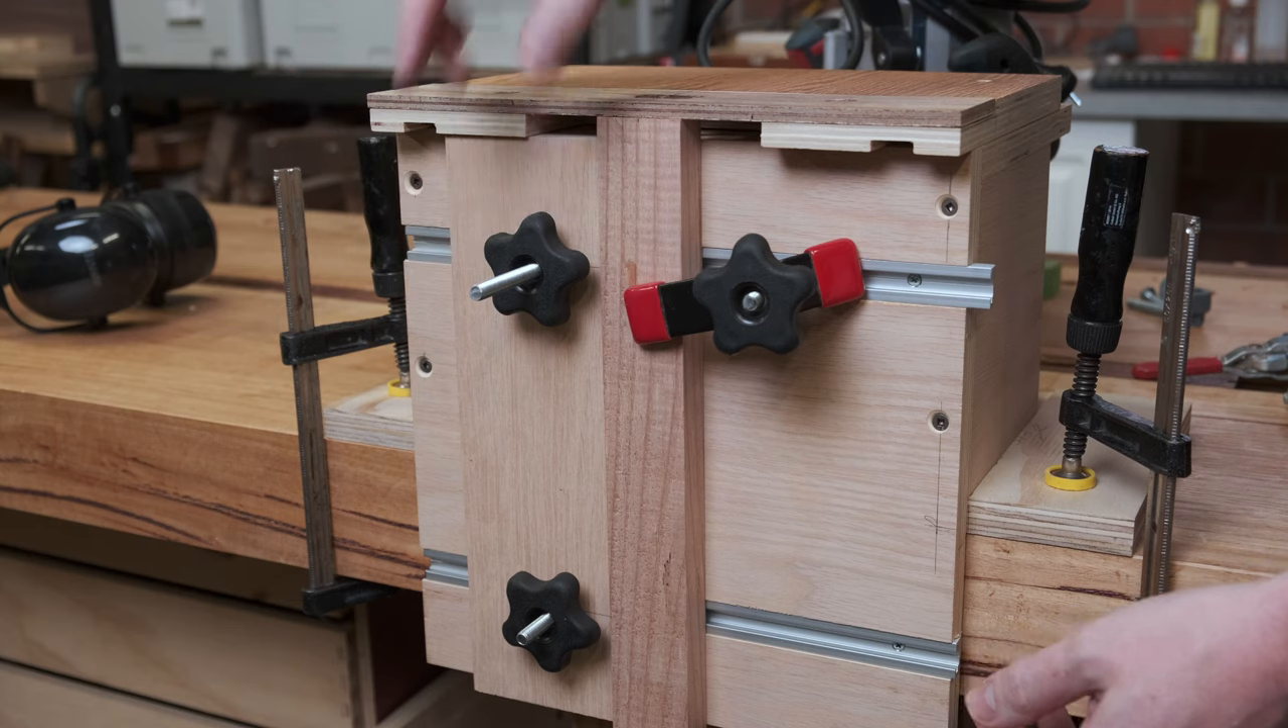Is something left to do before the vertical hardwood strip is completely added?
No.